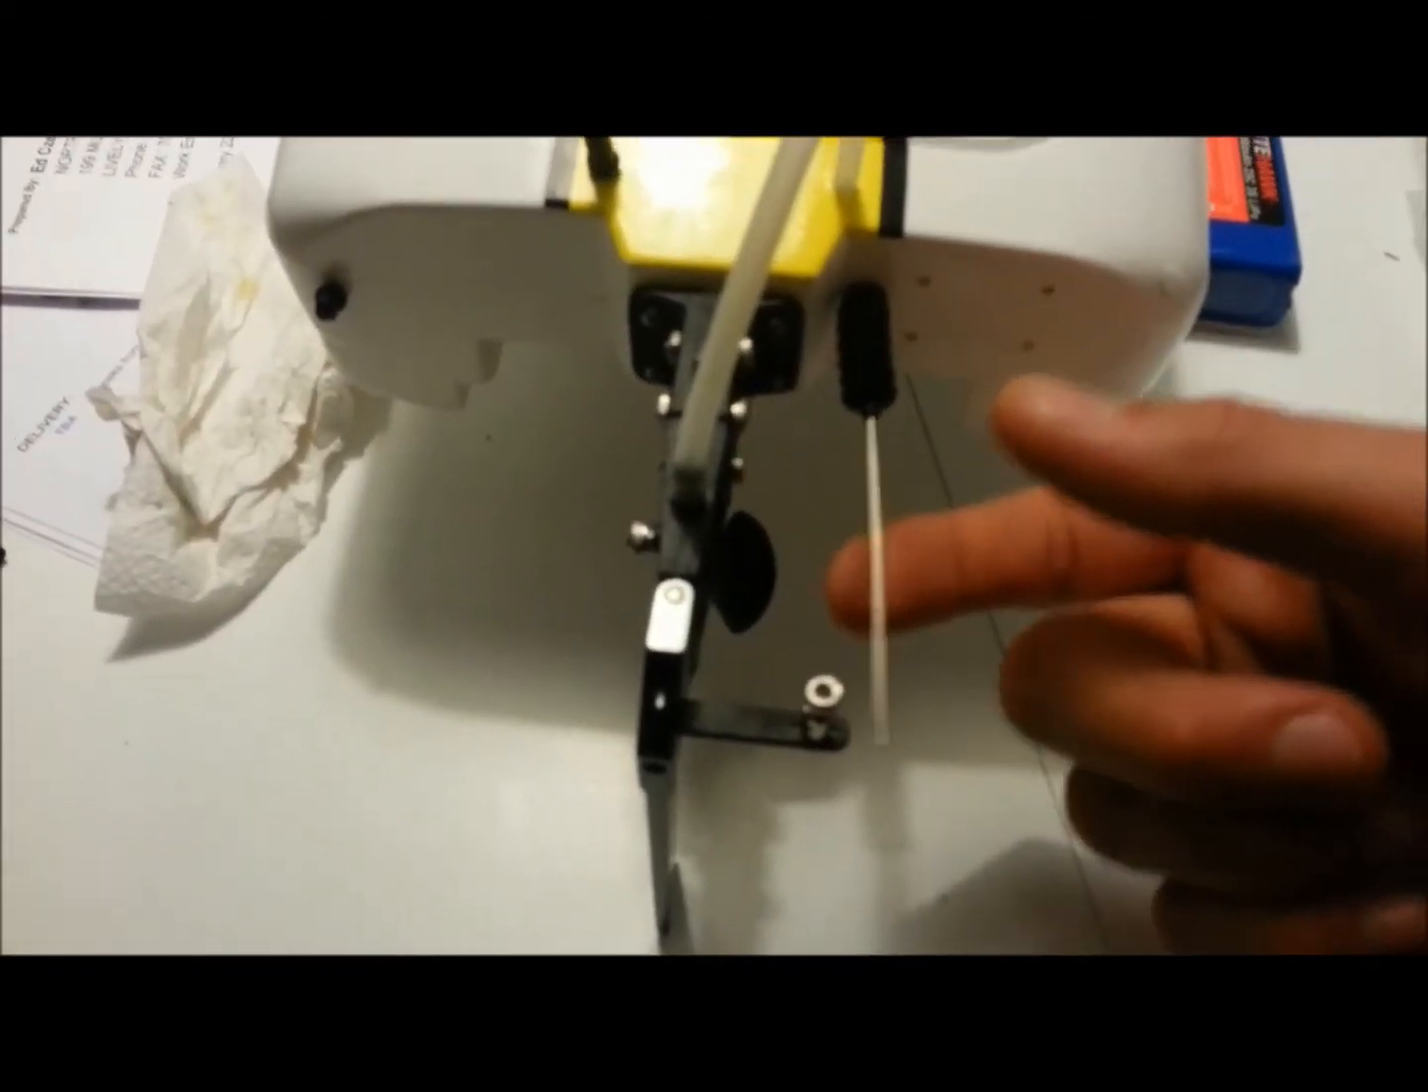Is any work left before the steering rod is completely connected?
Yes.